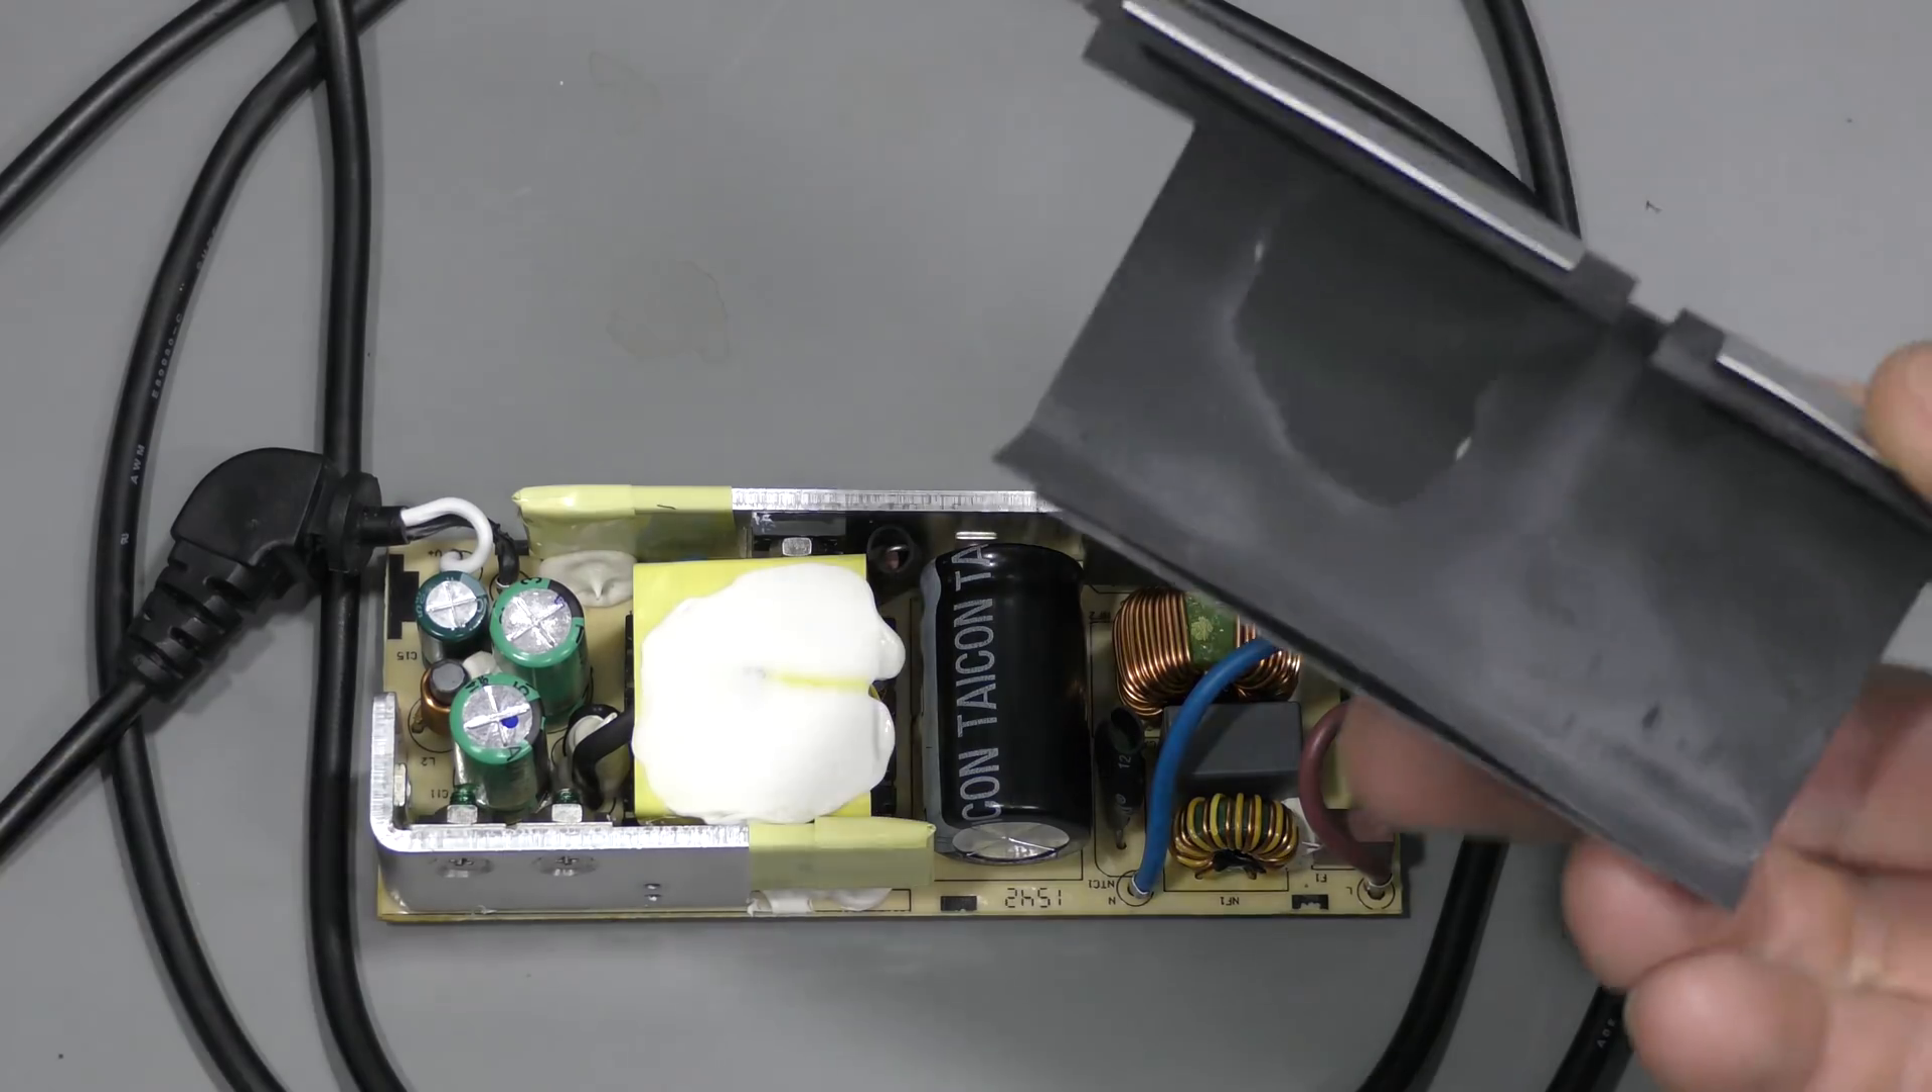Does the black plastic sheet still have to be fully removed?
No.